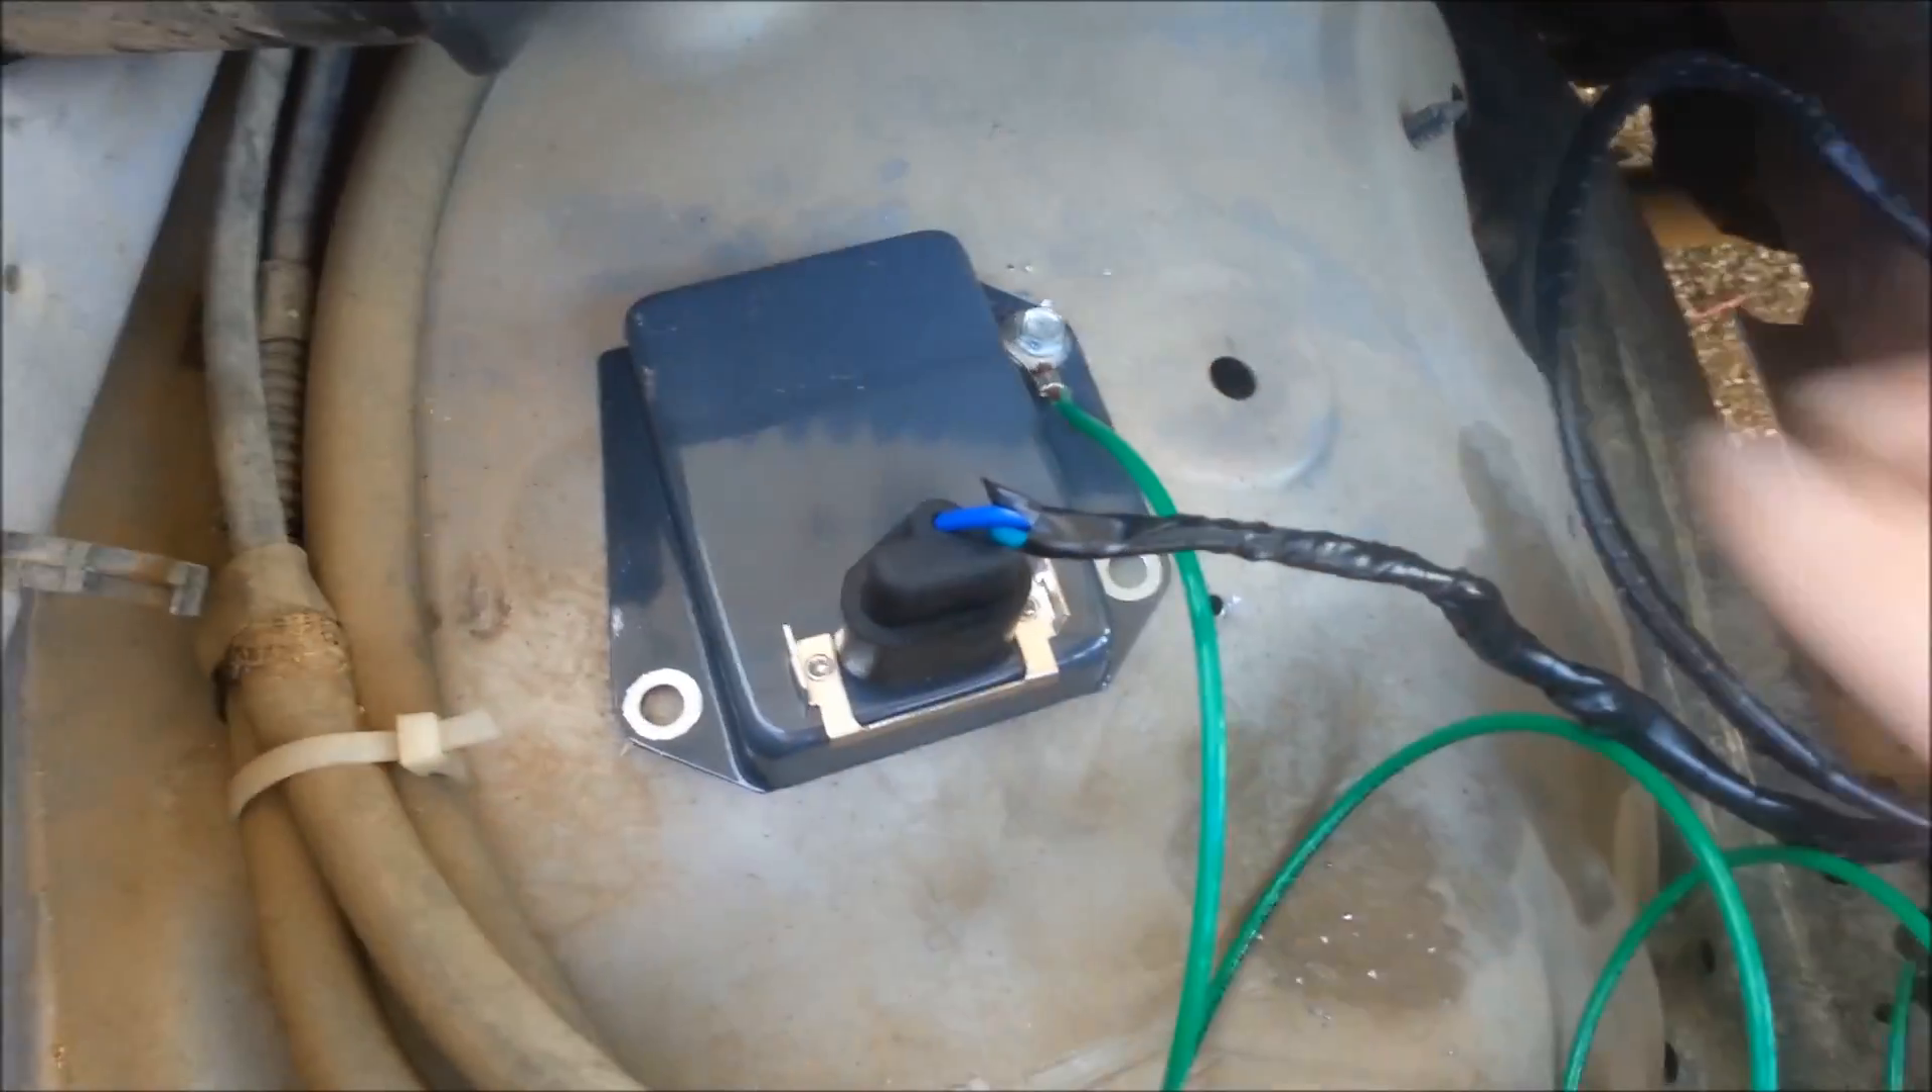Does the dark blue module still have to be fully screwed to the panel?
Yes.